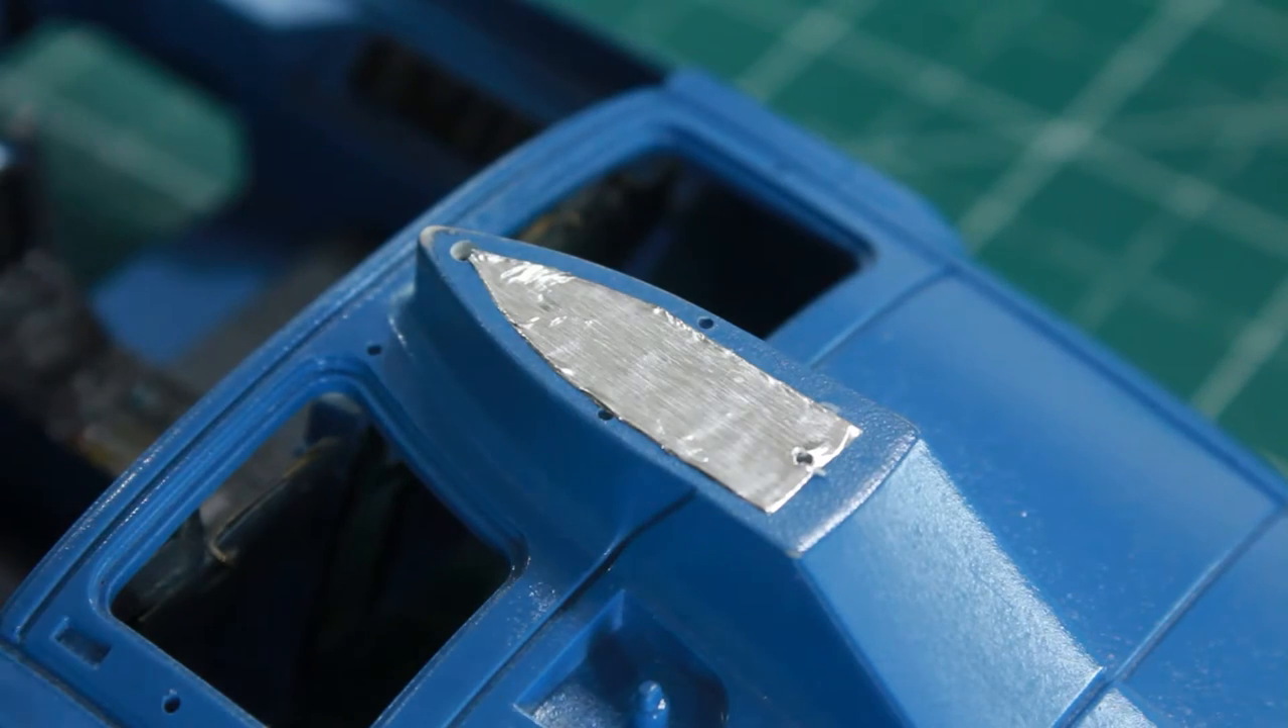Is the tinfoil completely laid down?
Yes.